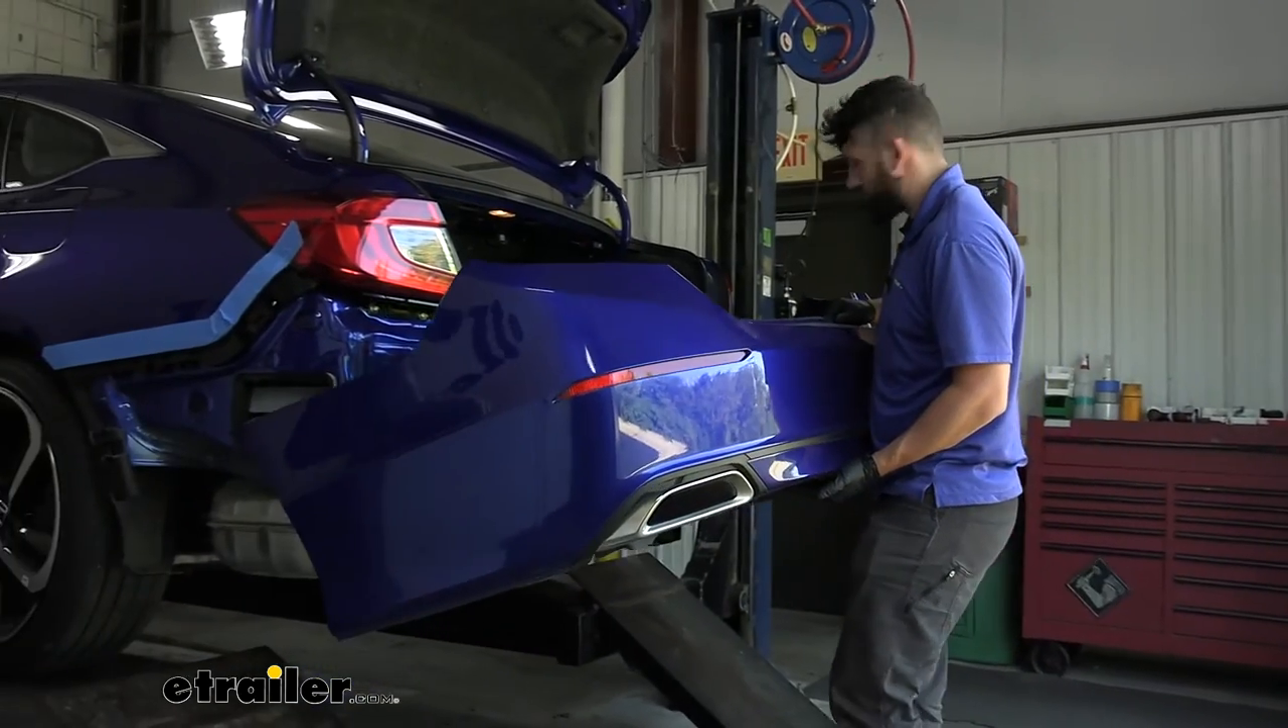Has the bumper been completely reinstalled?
No.